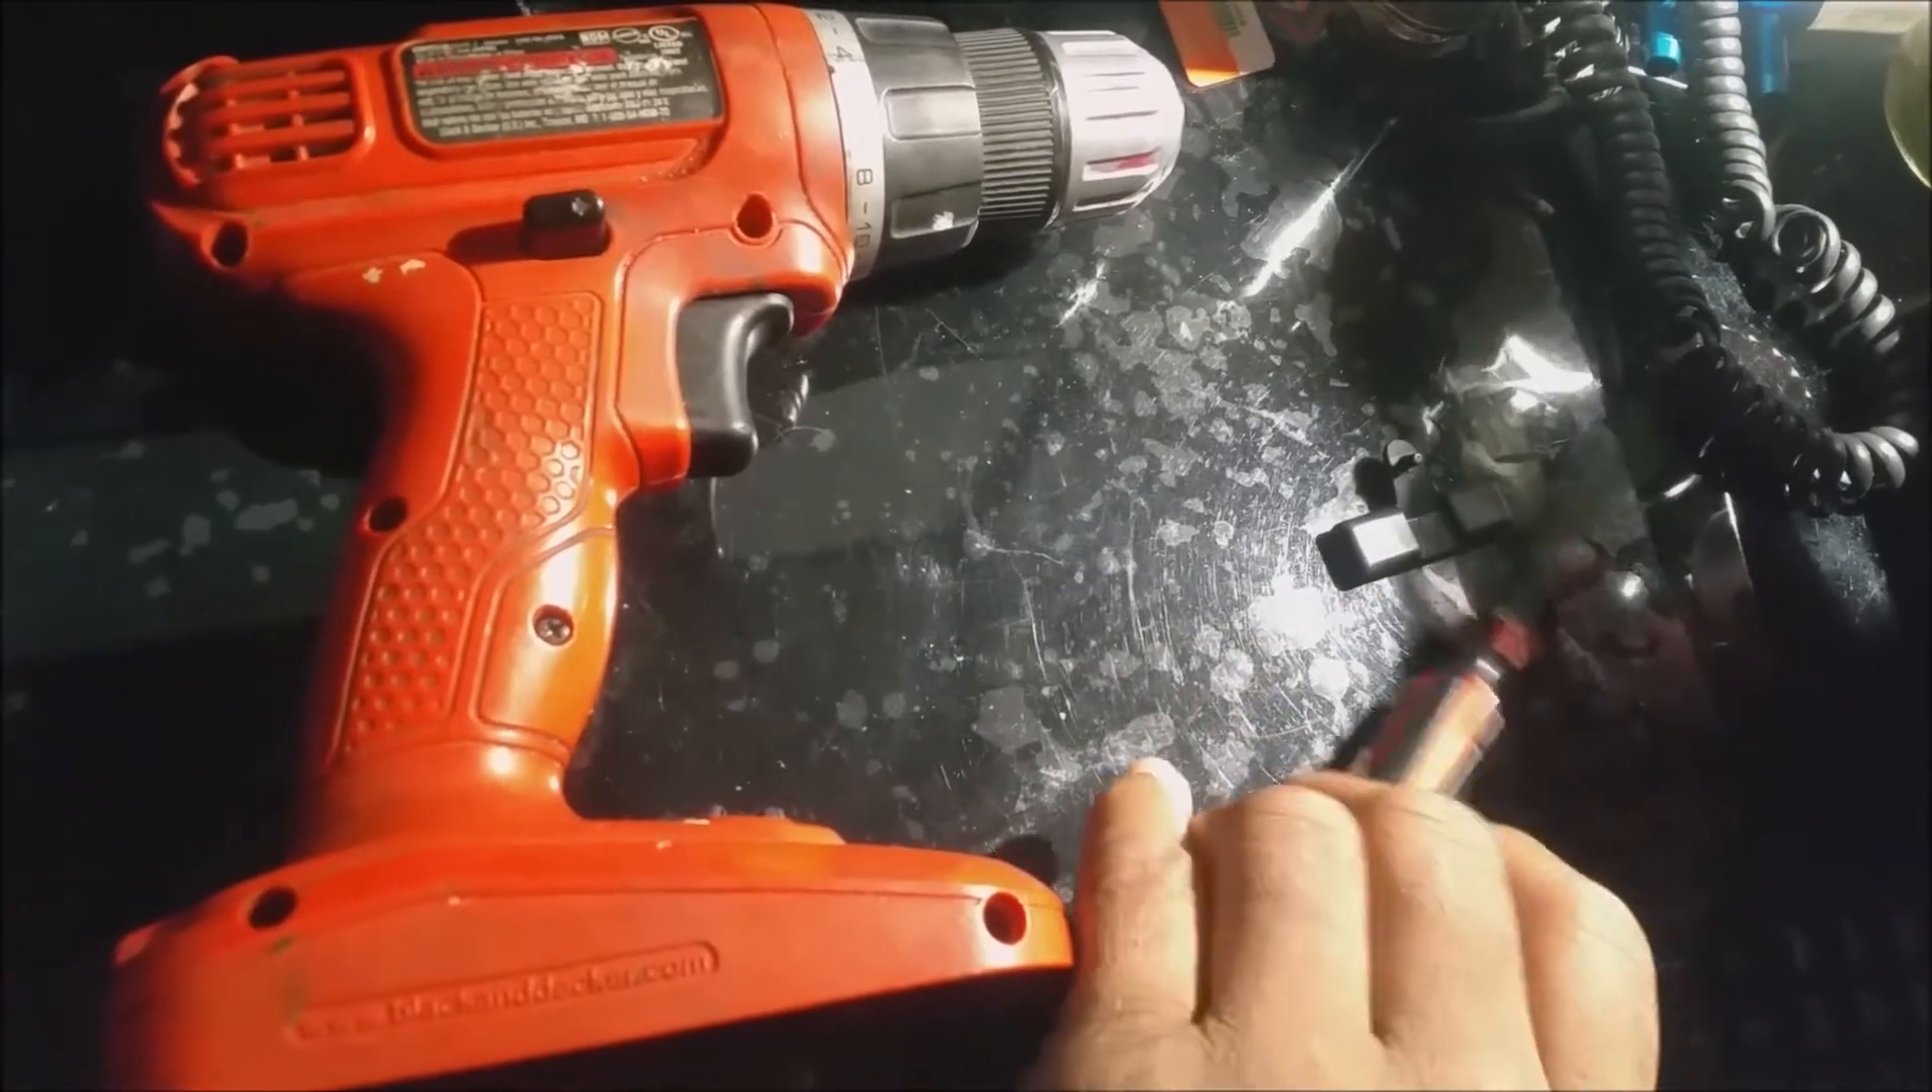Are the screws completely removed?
No.